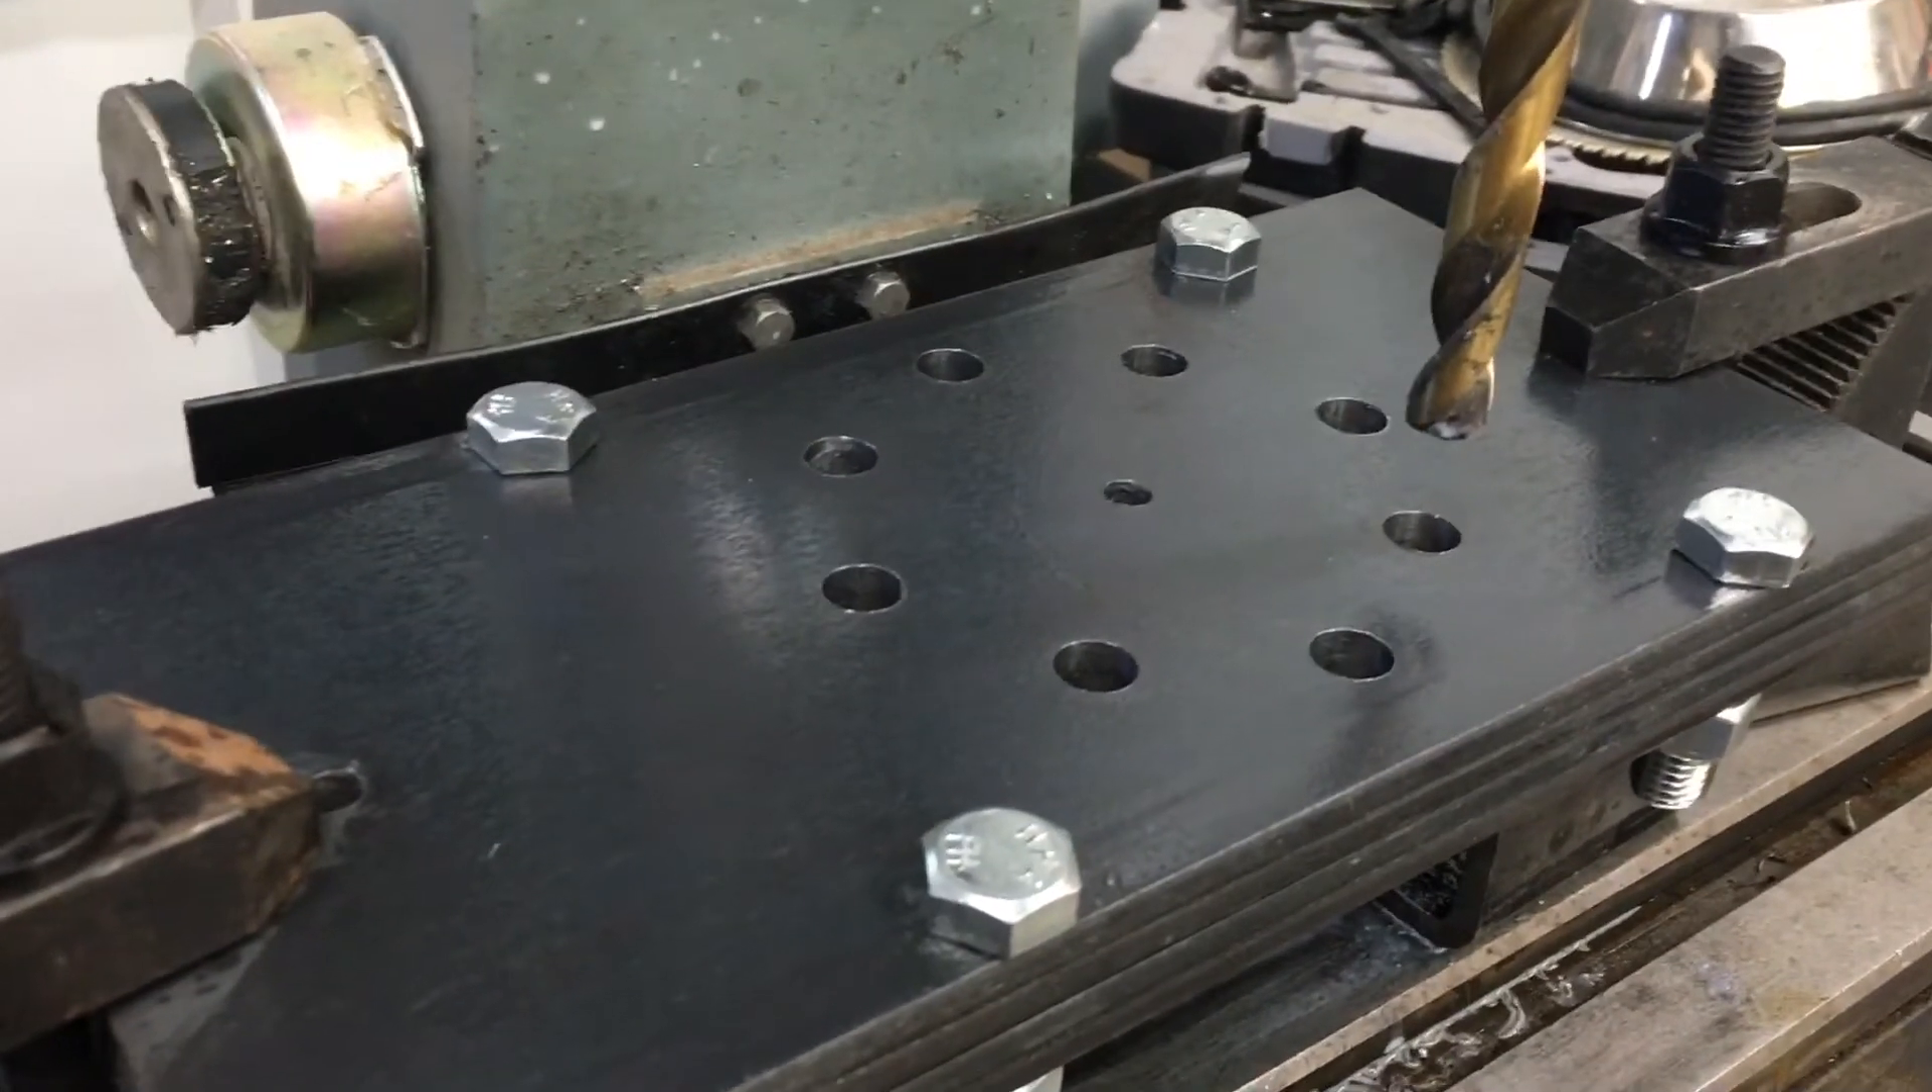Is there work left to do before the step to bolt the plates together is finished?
No.